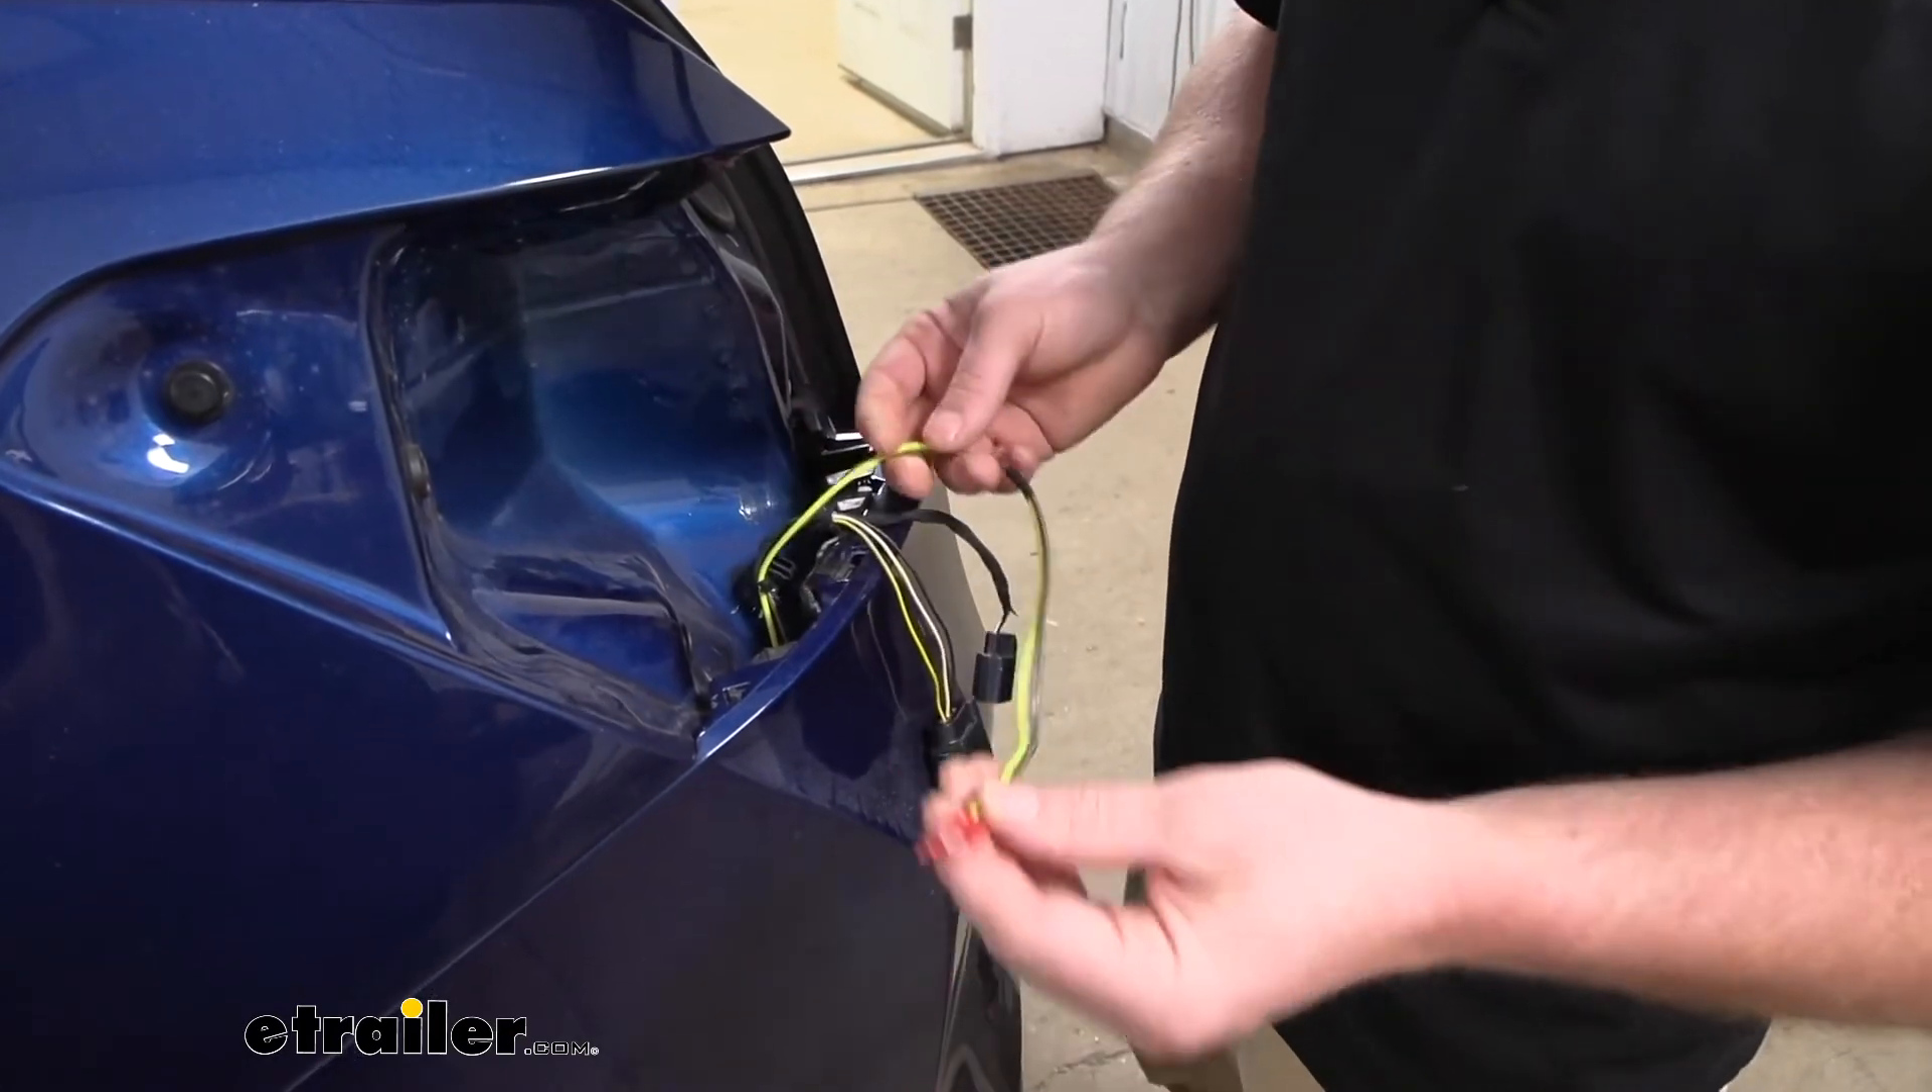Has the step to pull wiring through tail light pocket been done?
Yes.